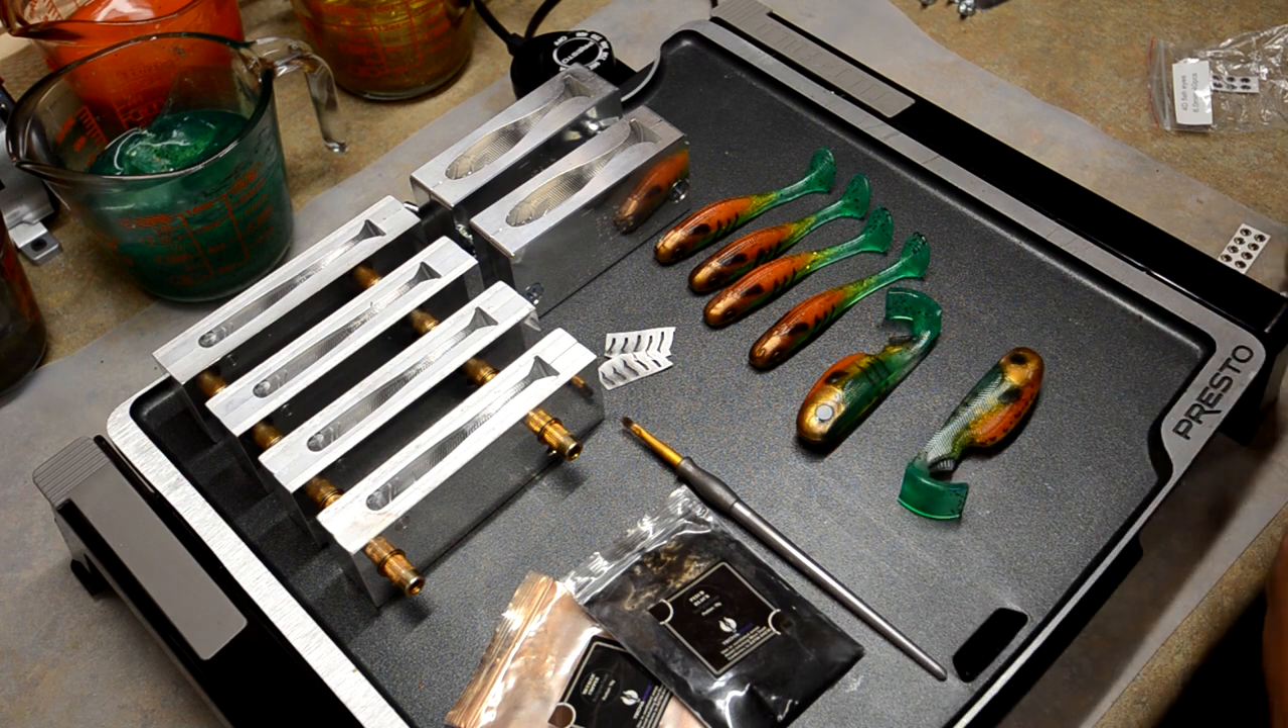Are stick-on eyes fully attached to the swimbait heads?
No.